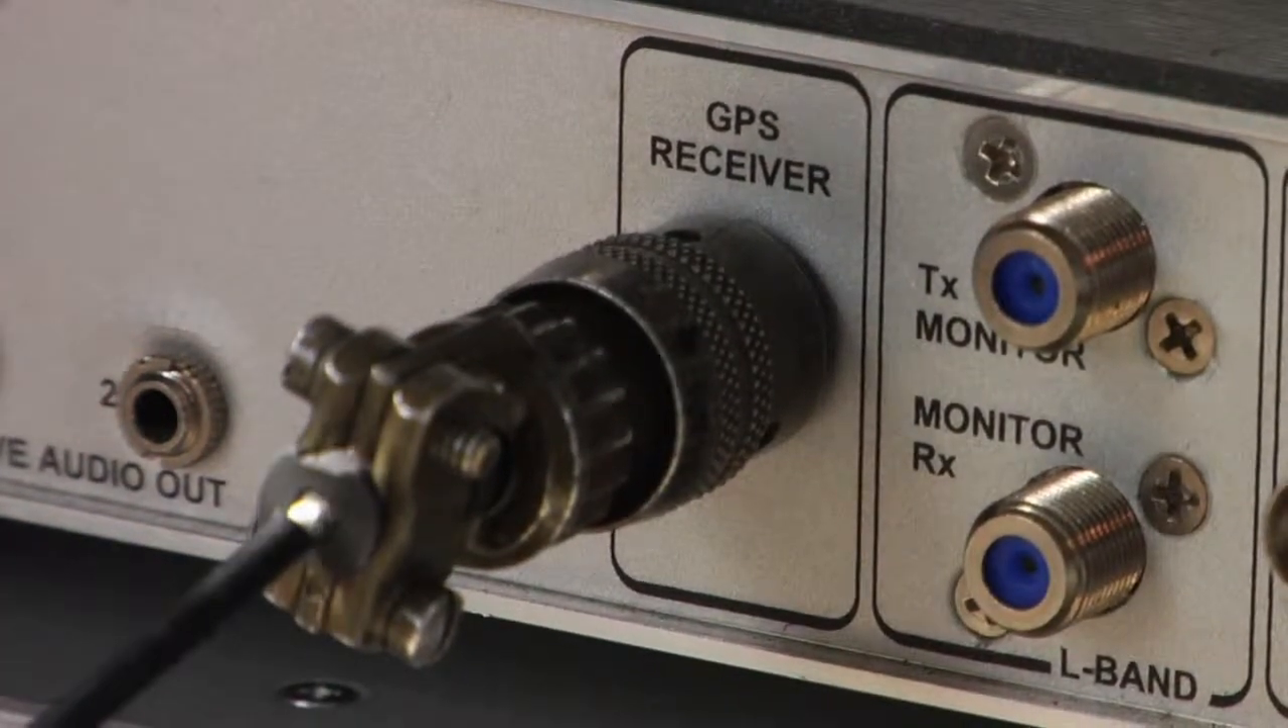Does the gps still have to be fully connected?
No.